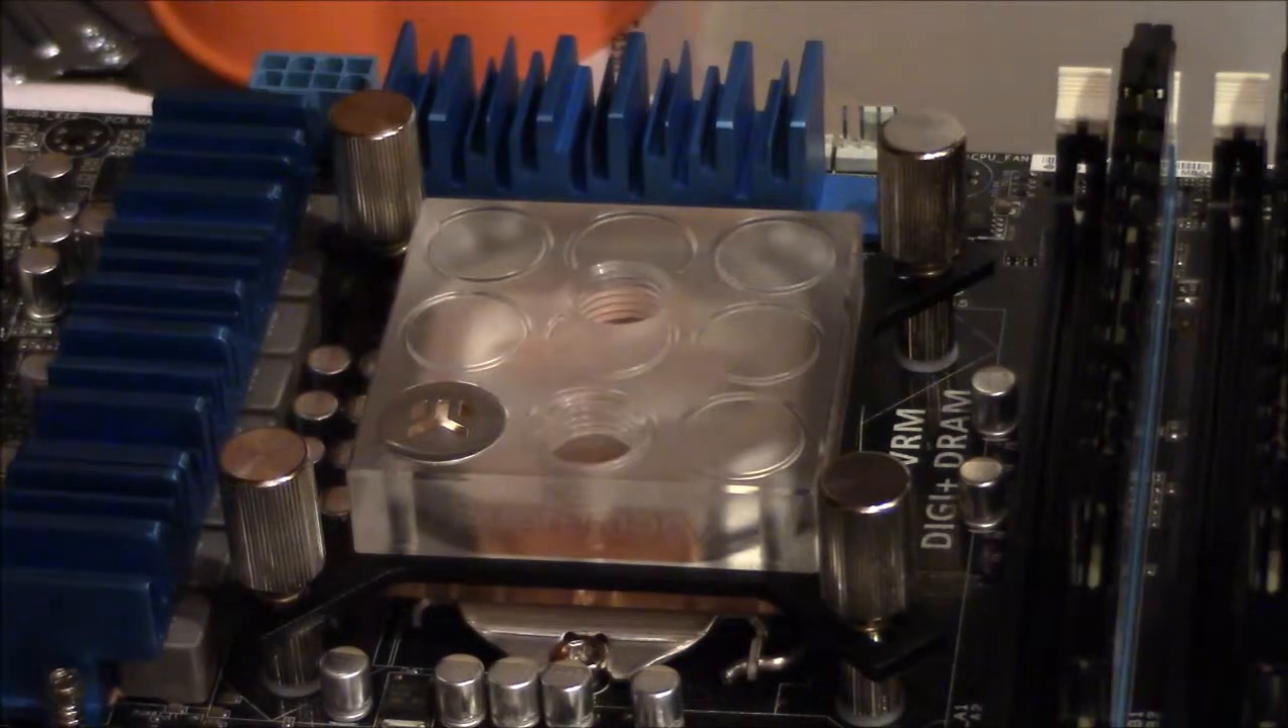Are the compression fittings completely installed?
No.